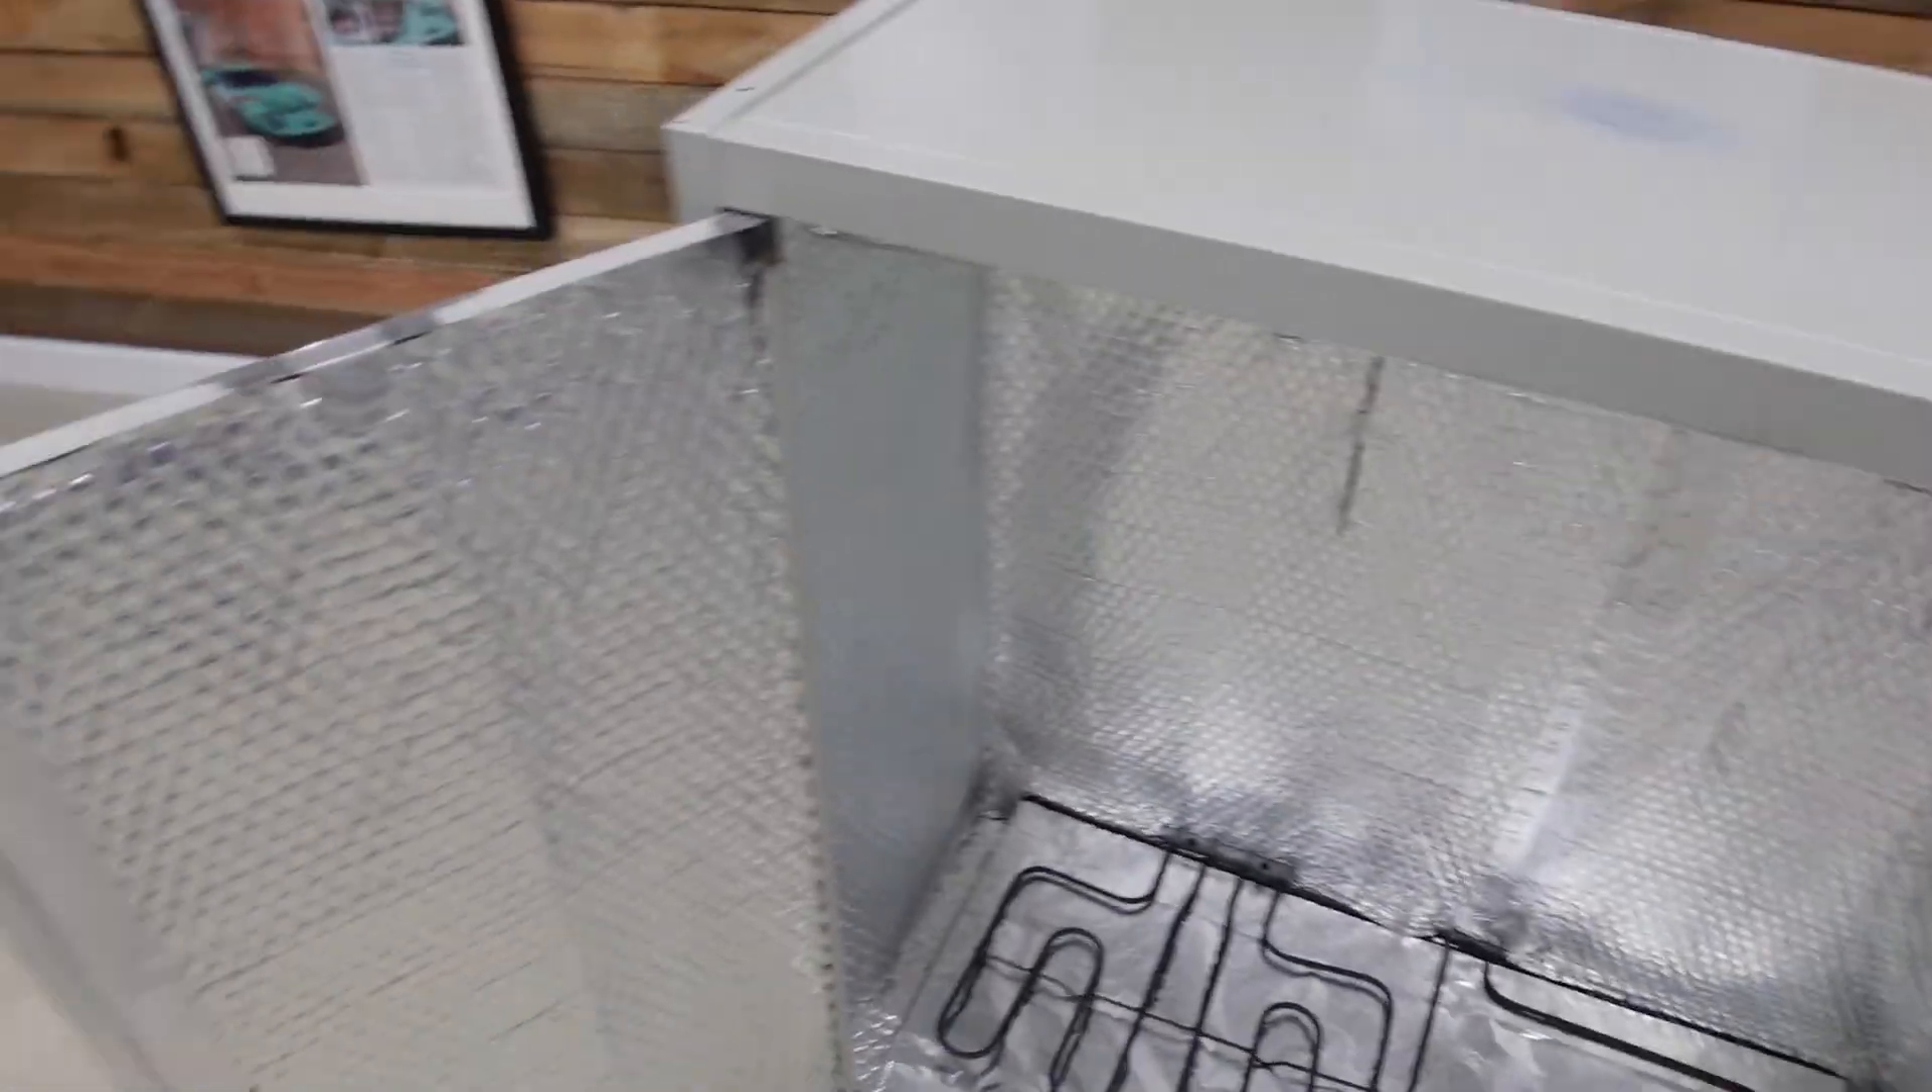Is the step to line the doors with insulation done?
Yes.